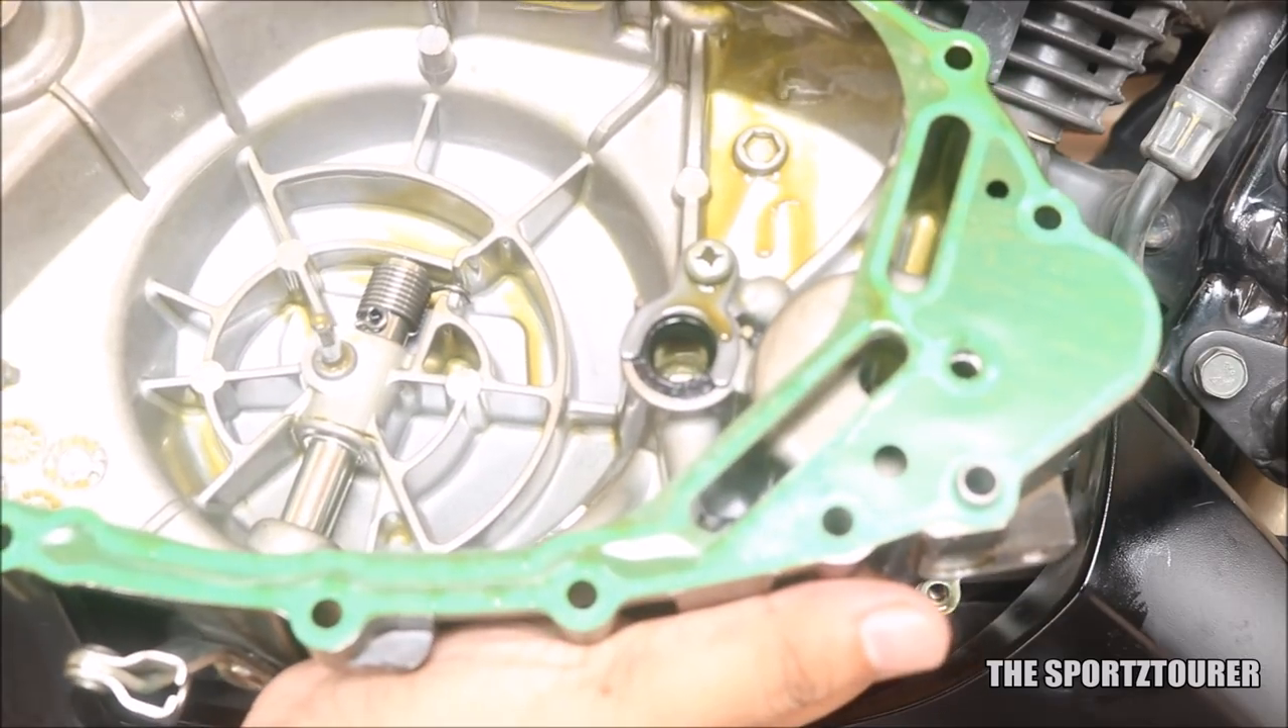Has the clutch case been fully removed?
Yes.